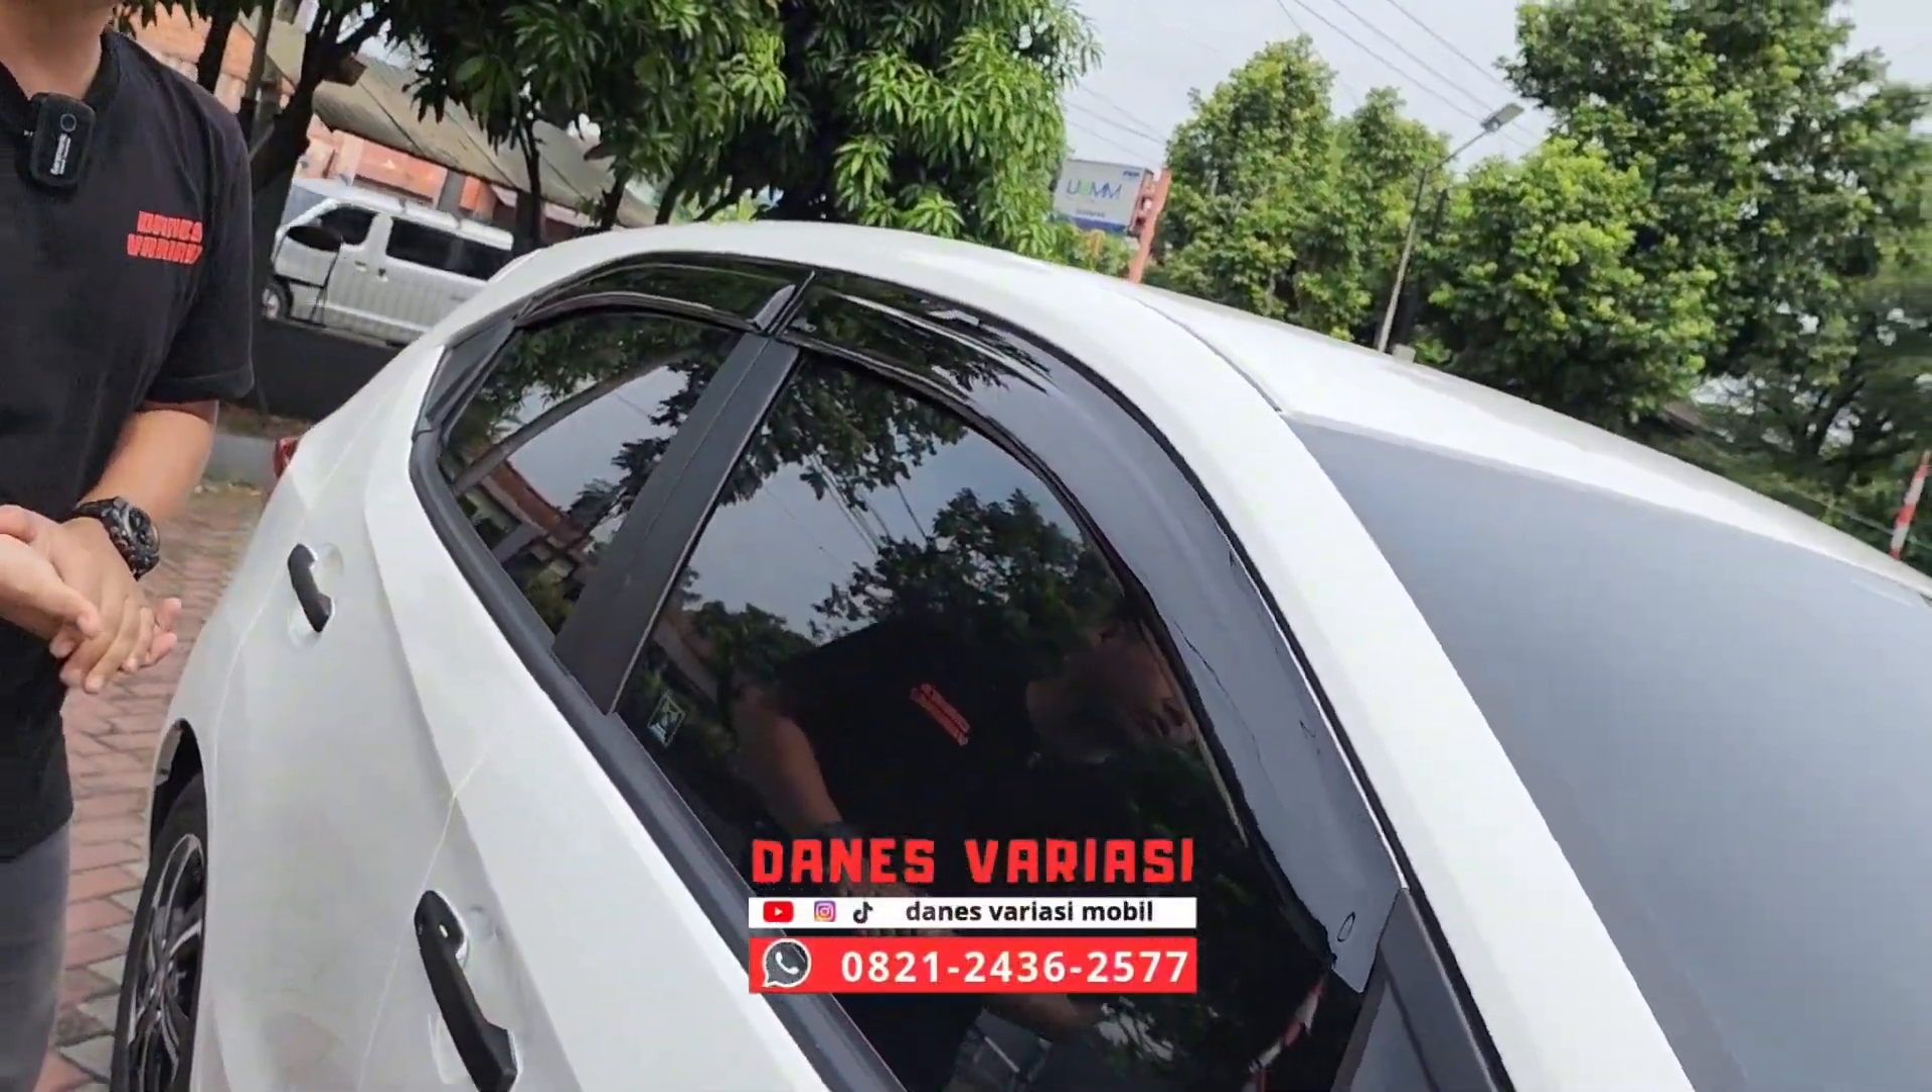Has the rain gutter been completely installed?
Yes.